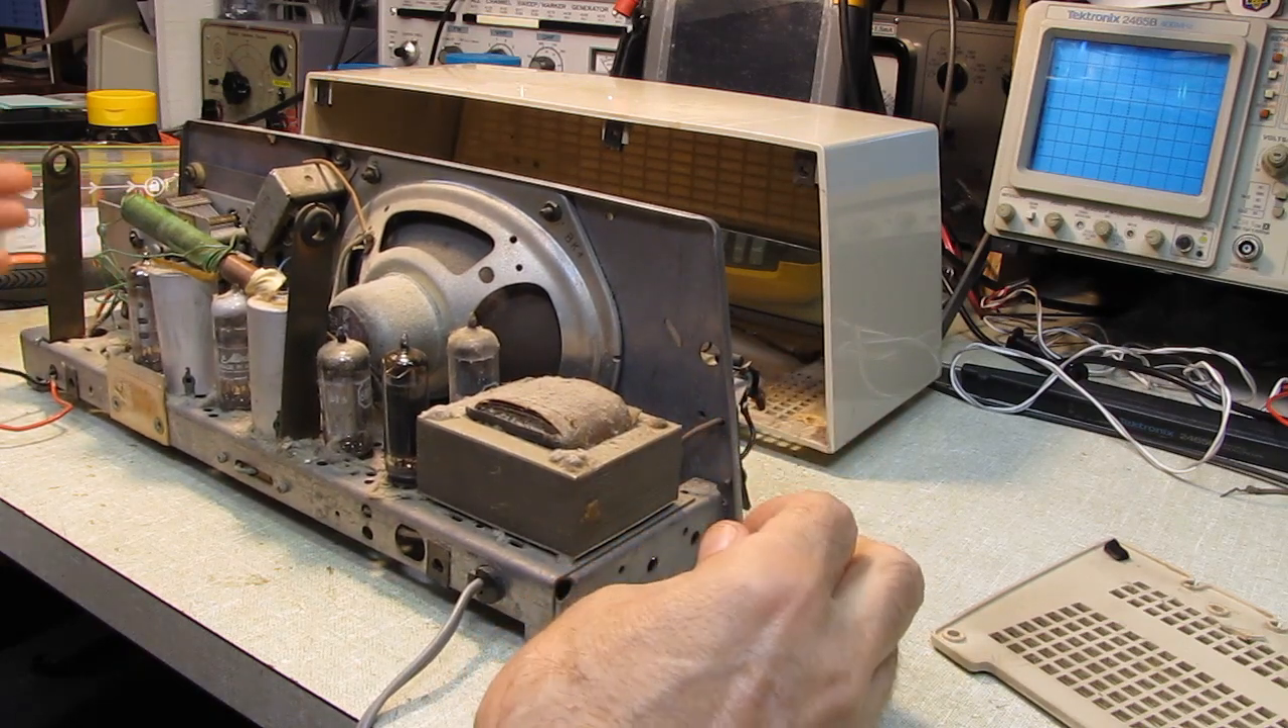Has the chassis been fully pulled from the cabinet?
Yes.